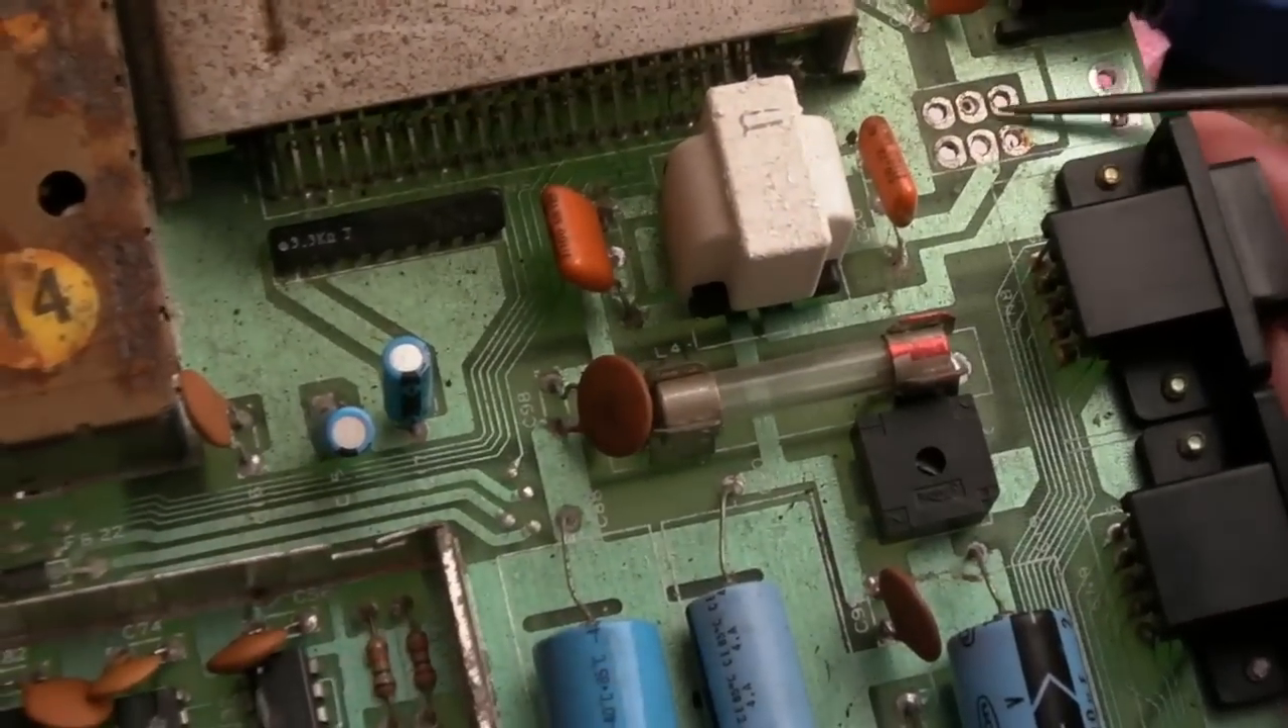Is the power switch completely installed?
No.